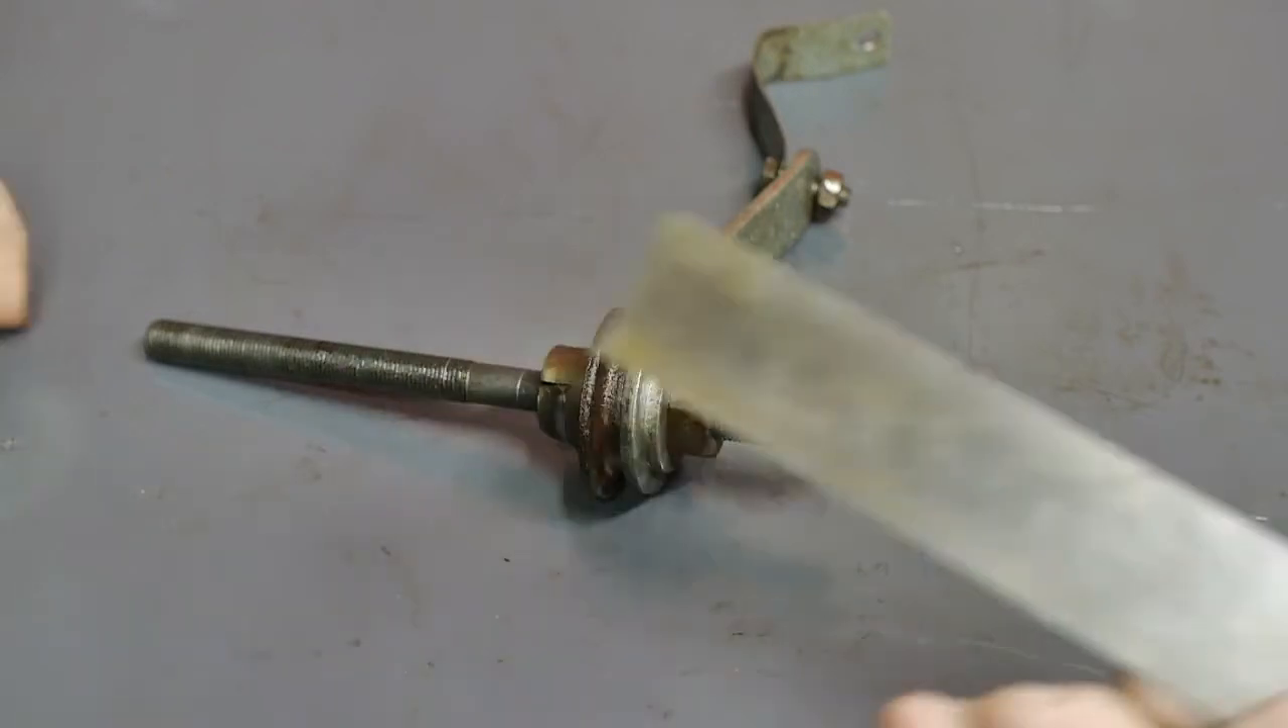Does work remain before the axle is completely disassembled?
Yes.